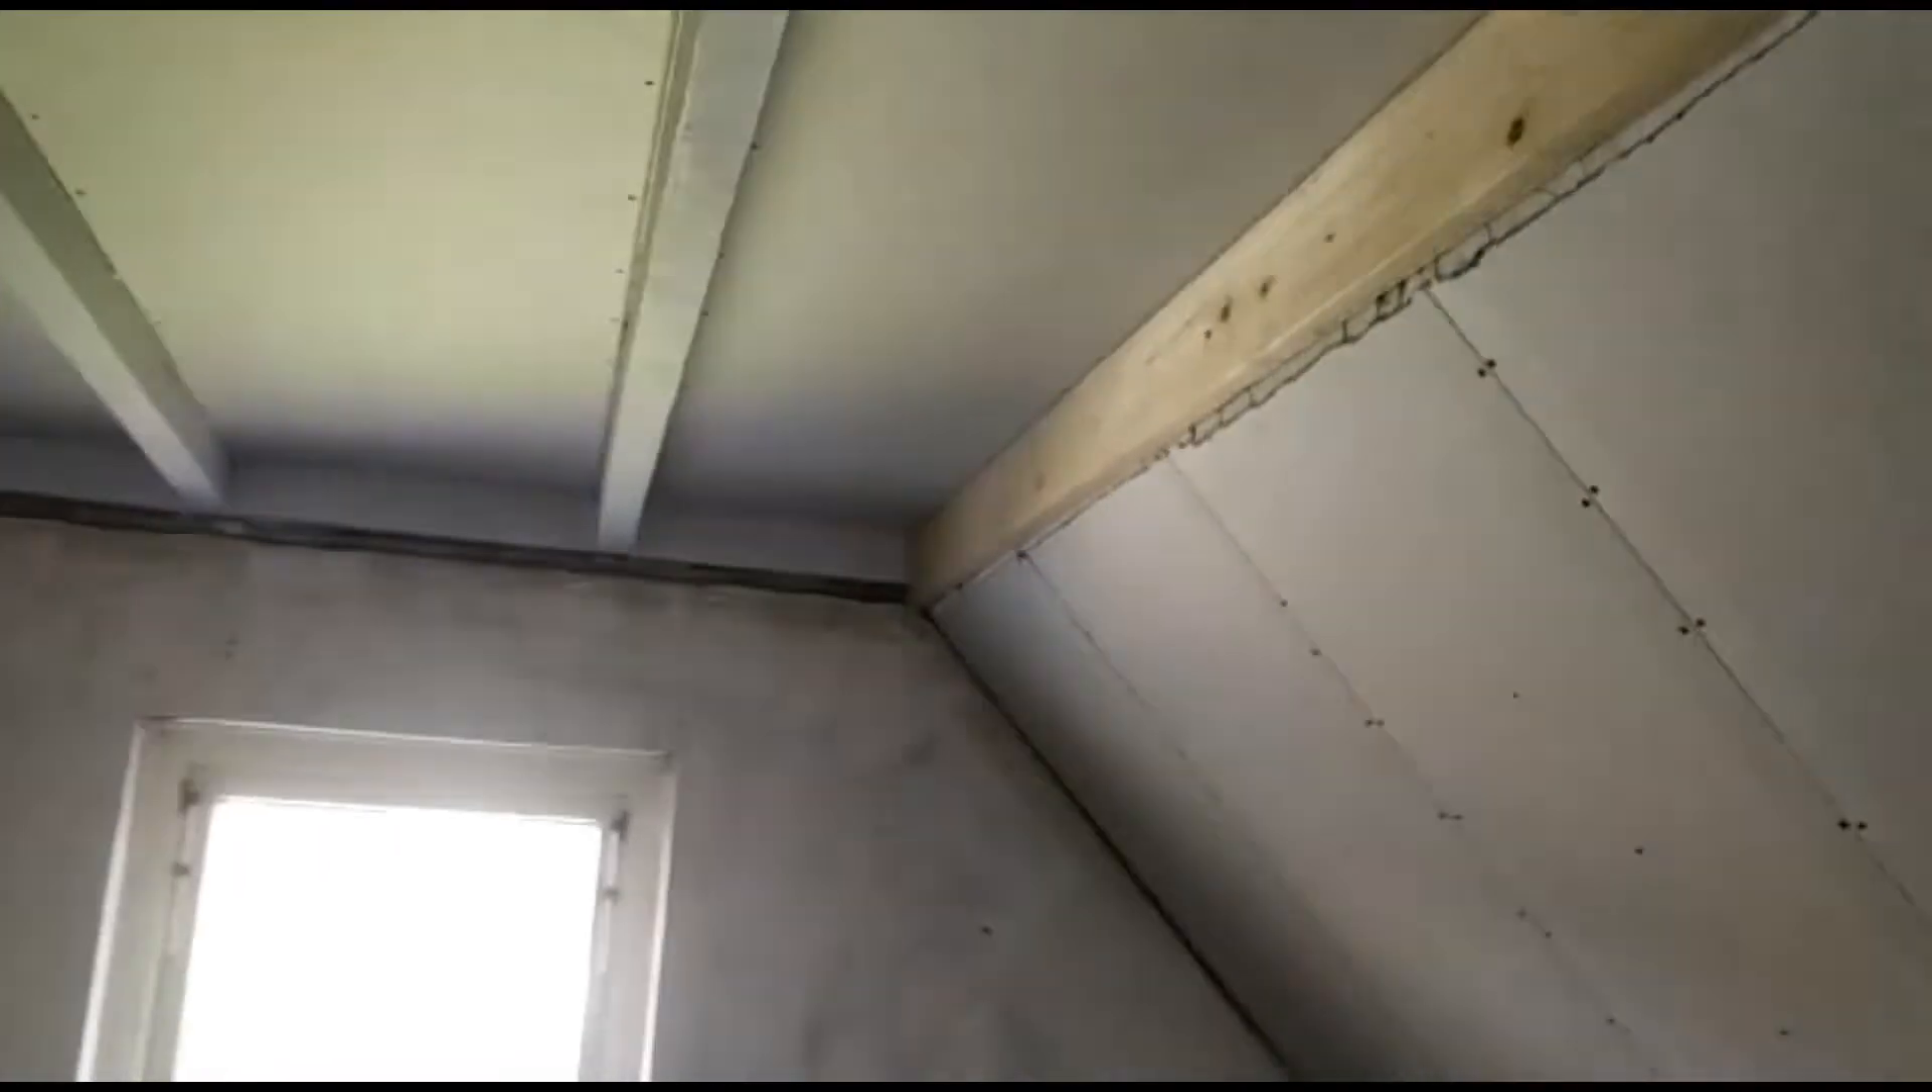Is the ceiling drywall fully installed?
Yes.